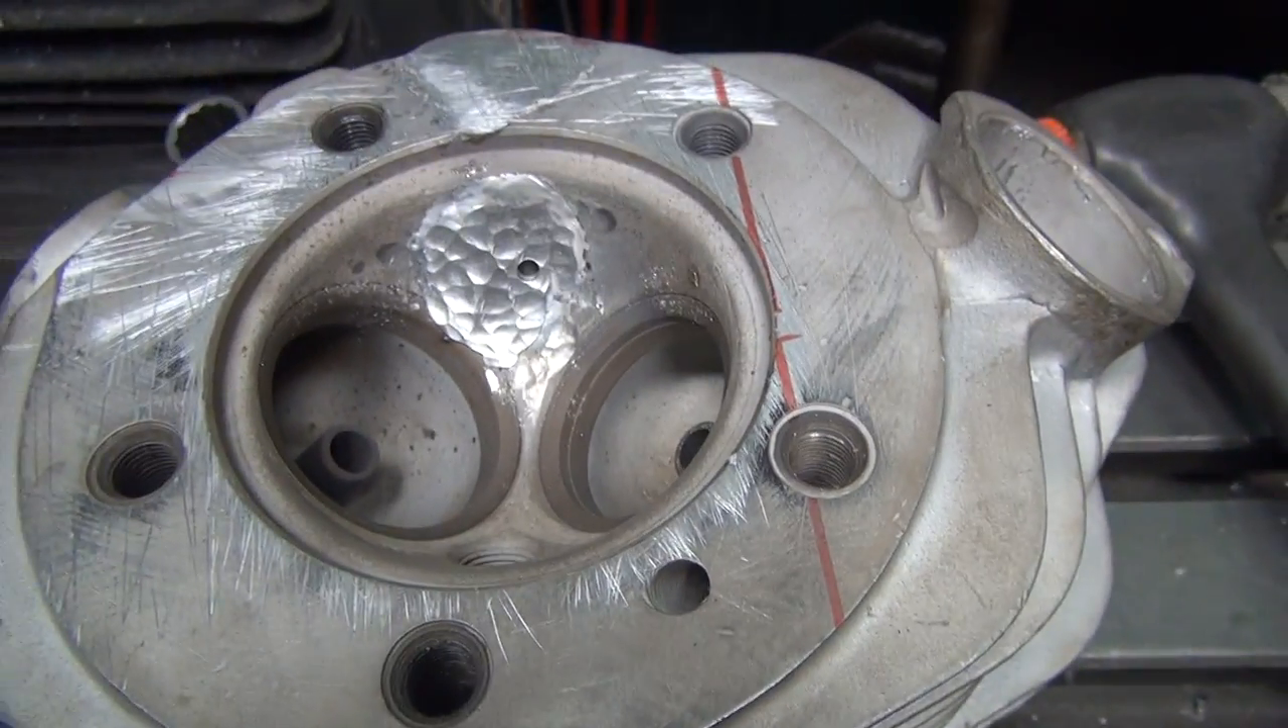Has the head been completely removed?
Yes.